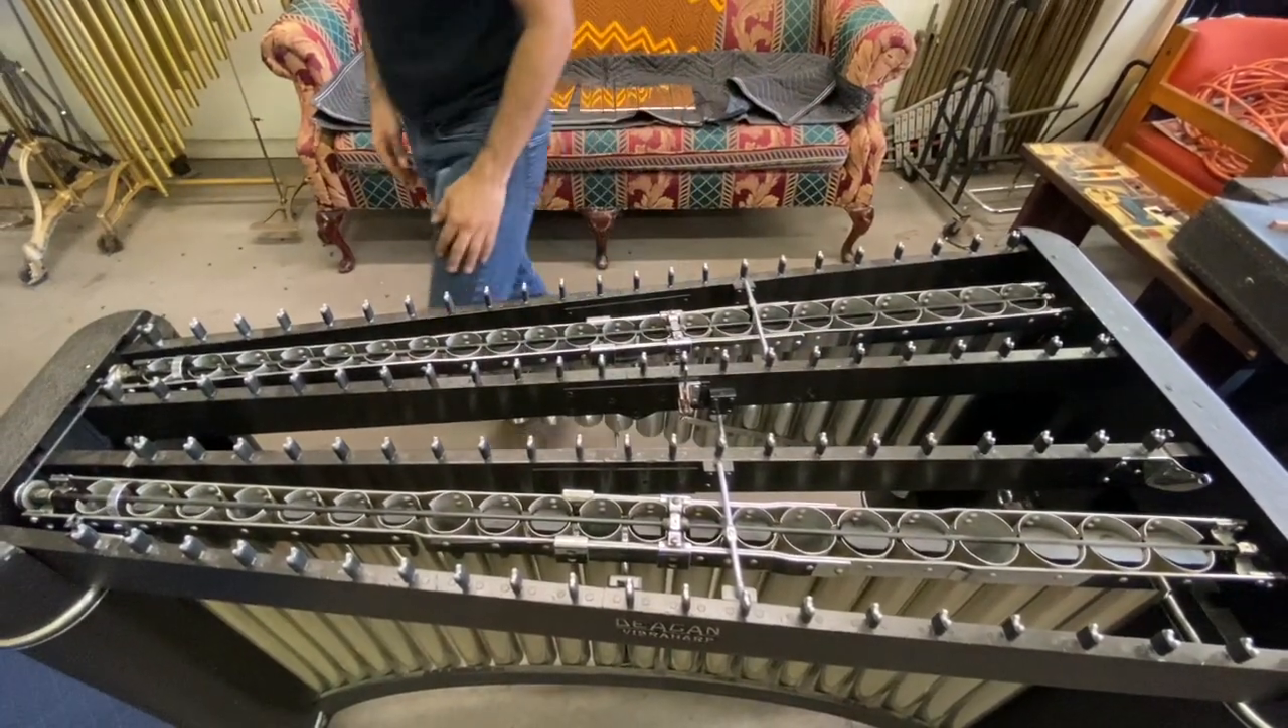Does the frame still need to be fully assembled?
No.